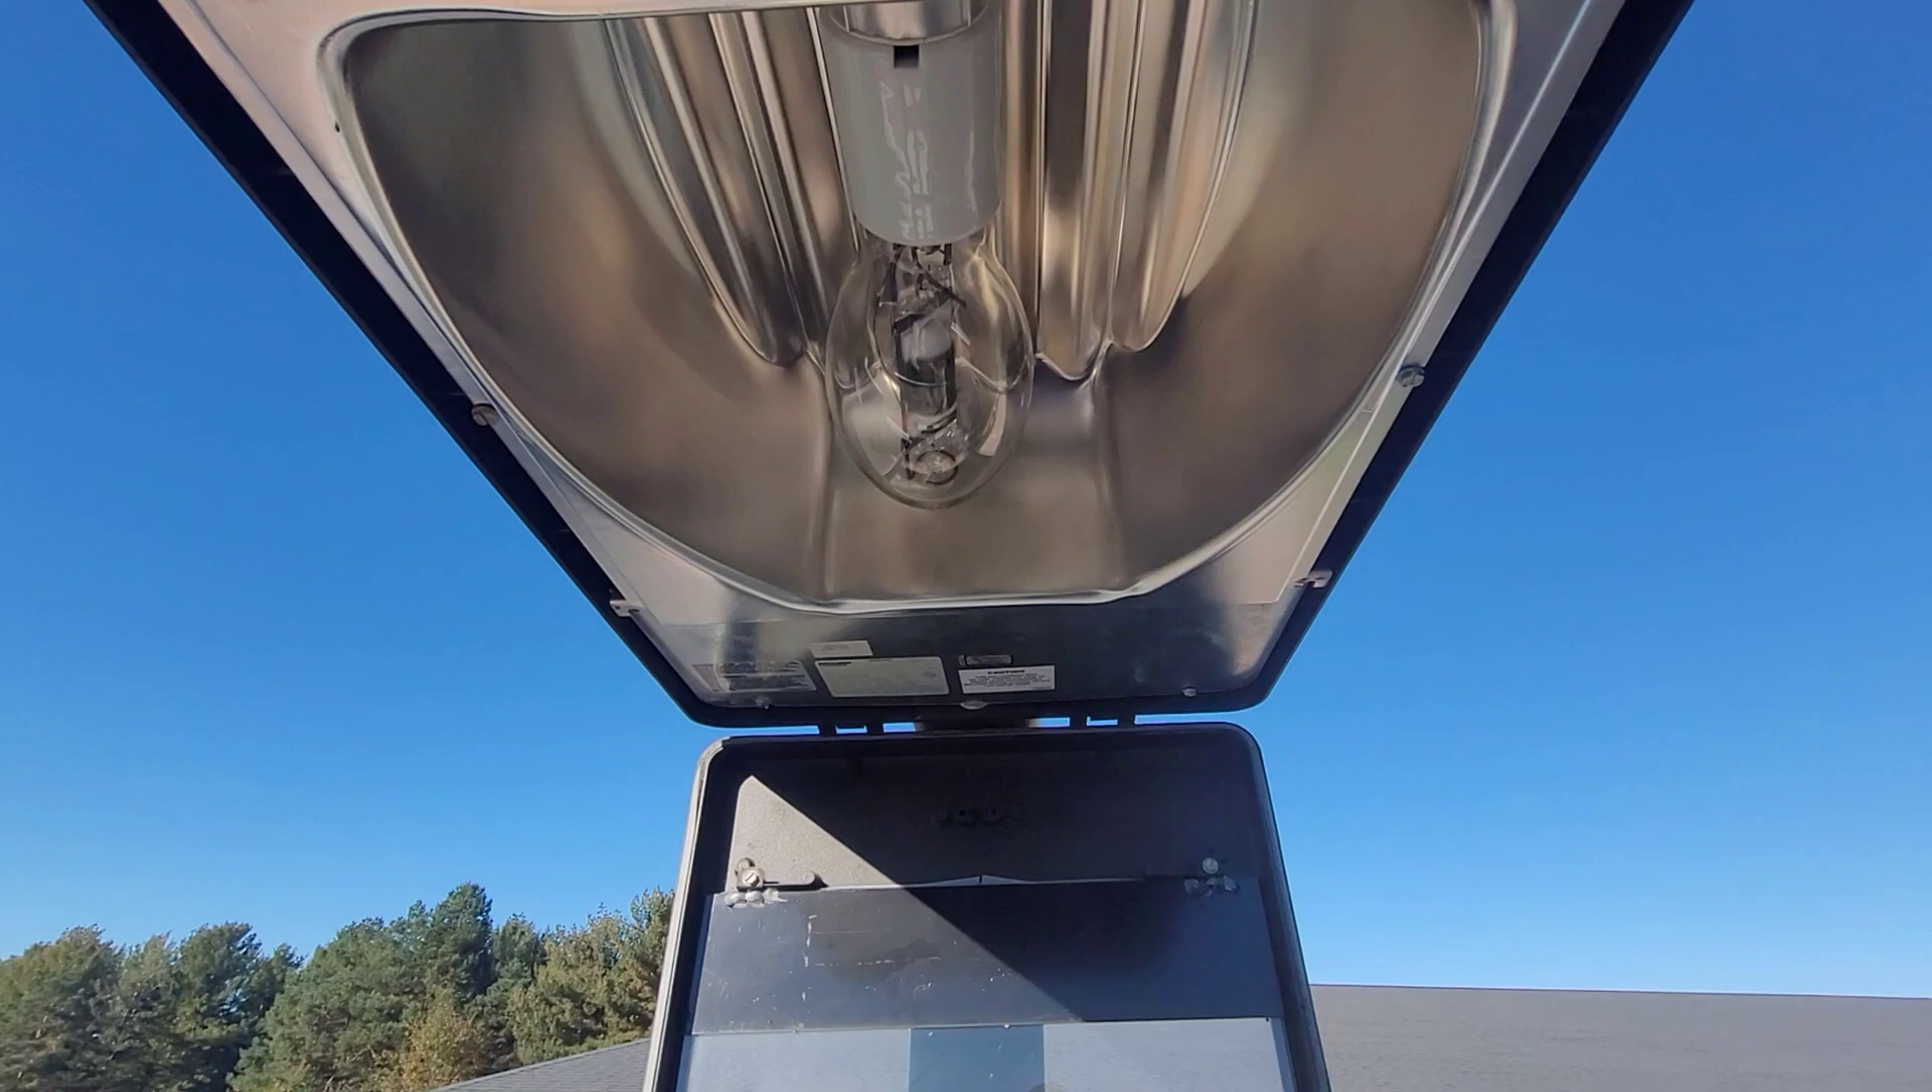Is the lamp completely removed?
No.